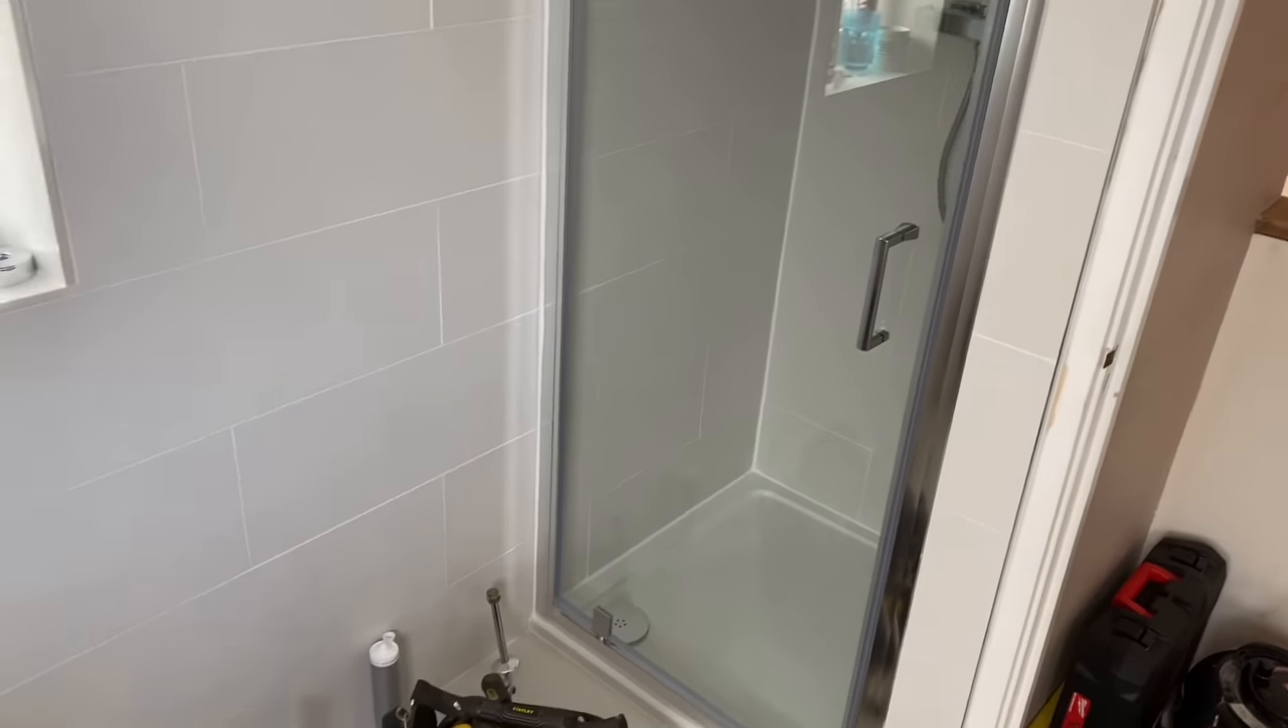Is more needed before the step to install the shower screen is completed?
No.